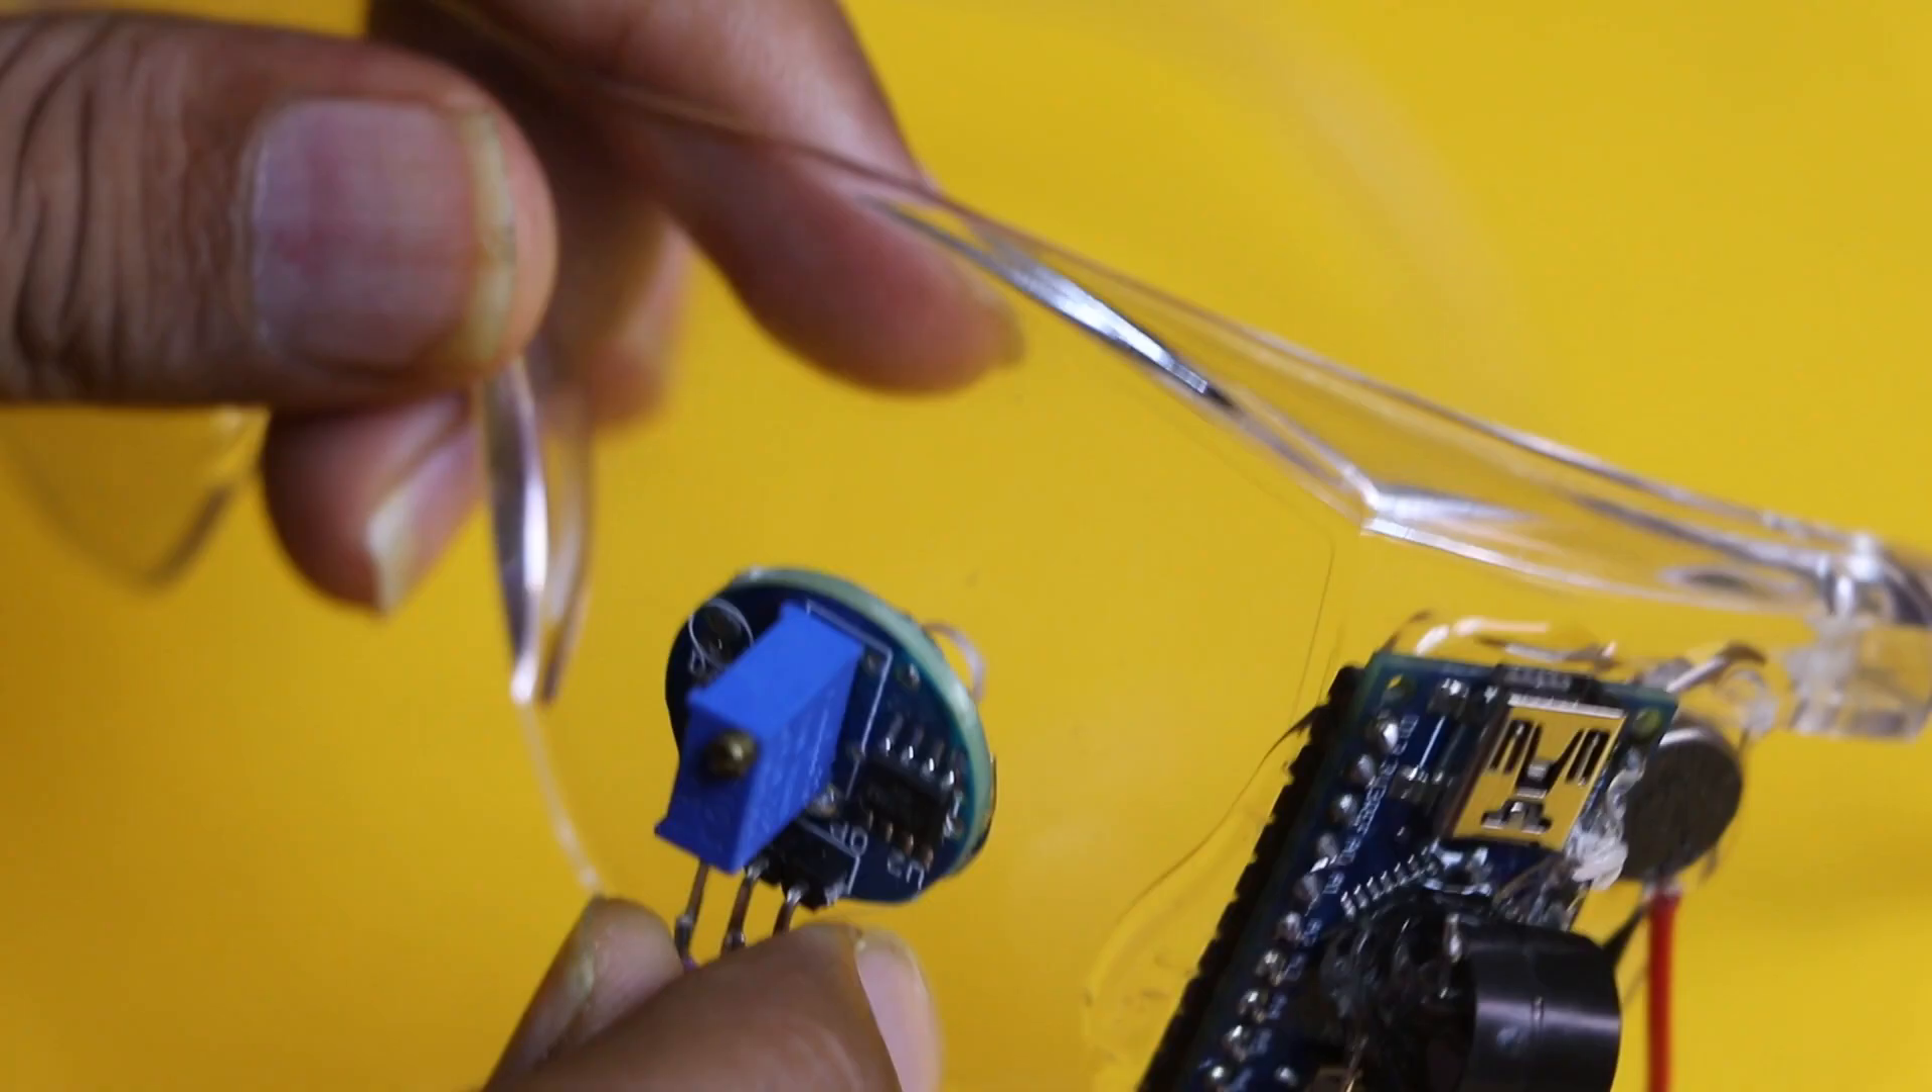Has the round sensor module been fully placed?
No.